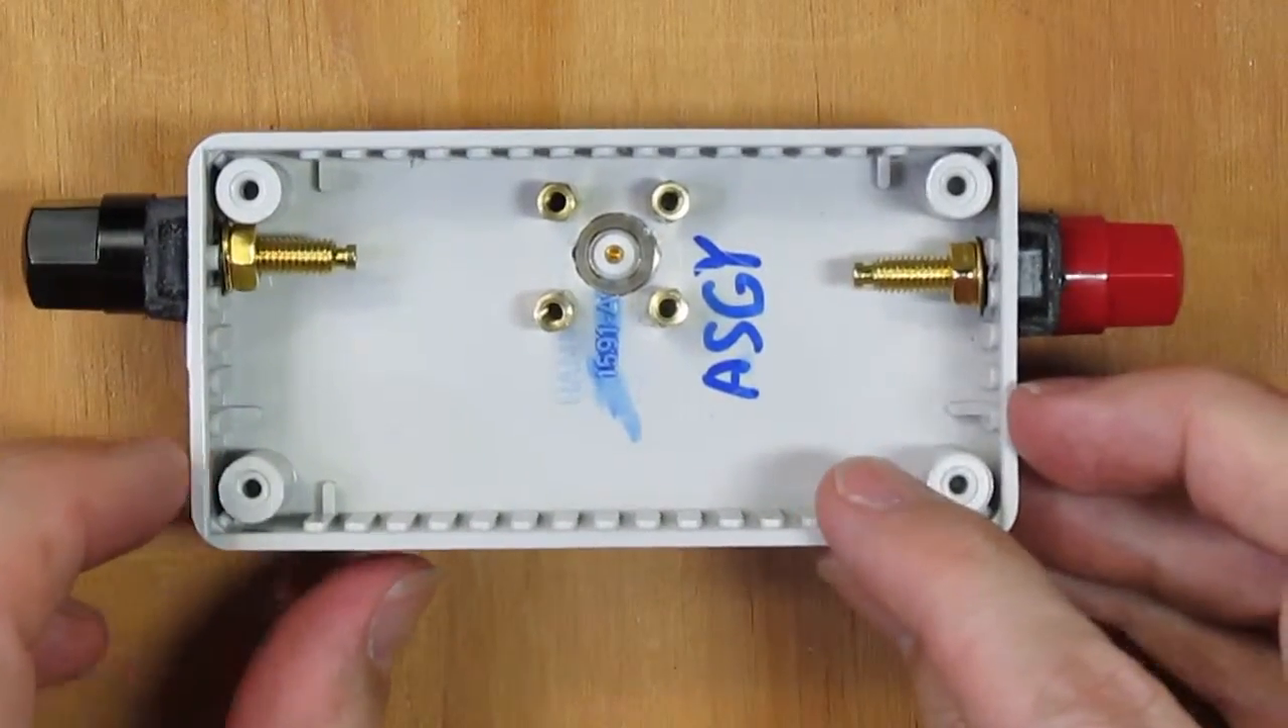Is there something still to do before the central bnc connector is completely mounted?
No.